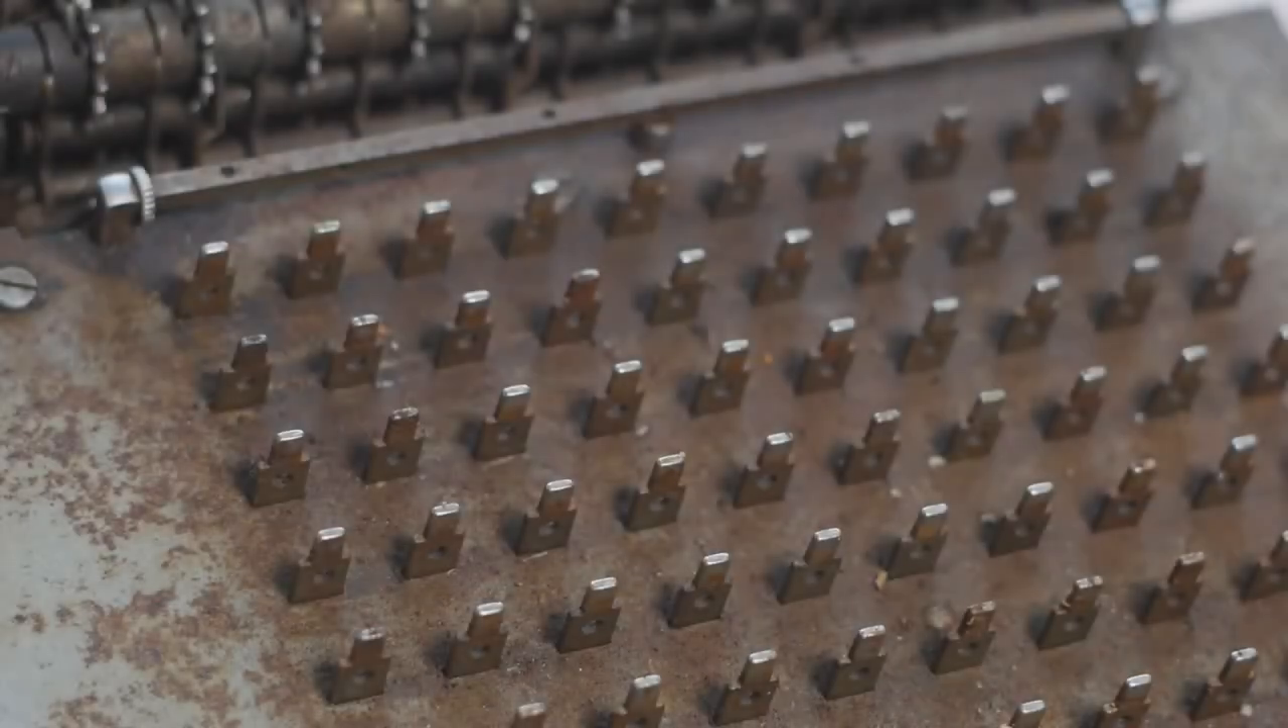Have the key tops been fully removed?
Yes.